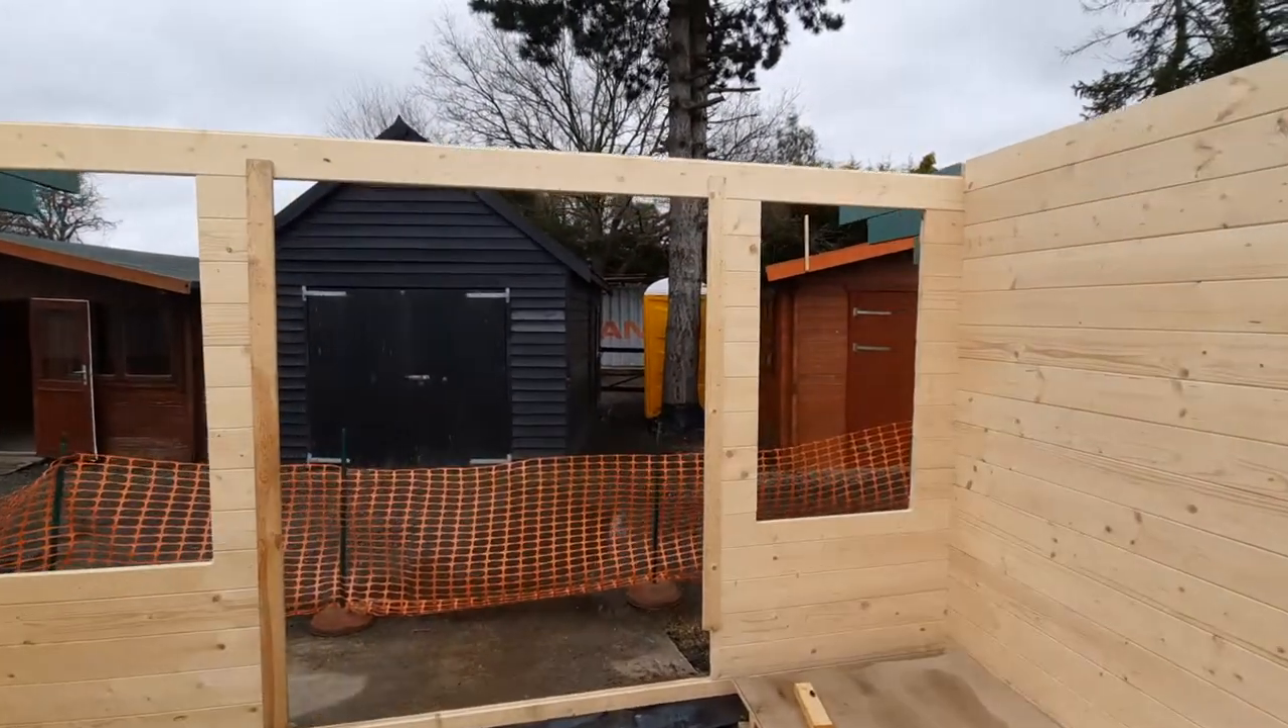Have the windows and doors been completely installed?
No.